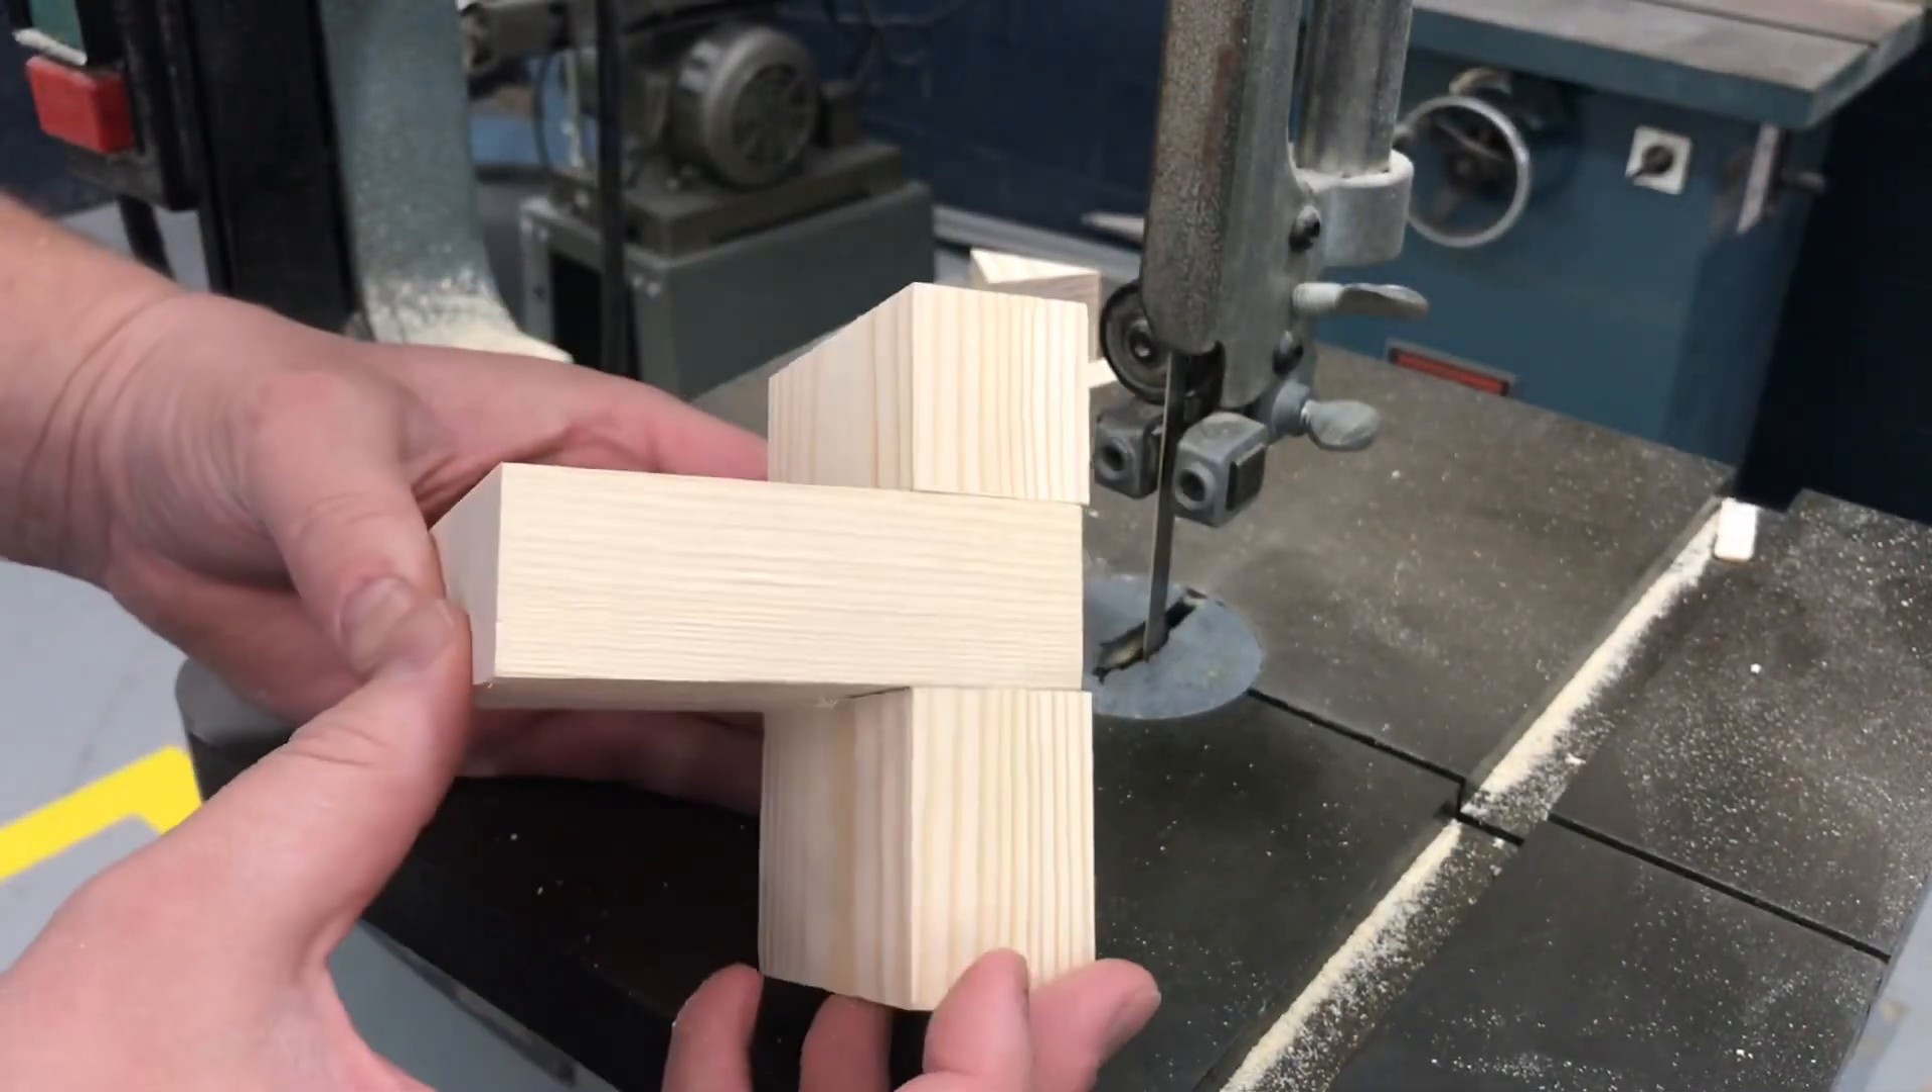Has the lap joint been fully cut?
Yes.